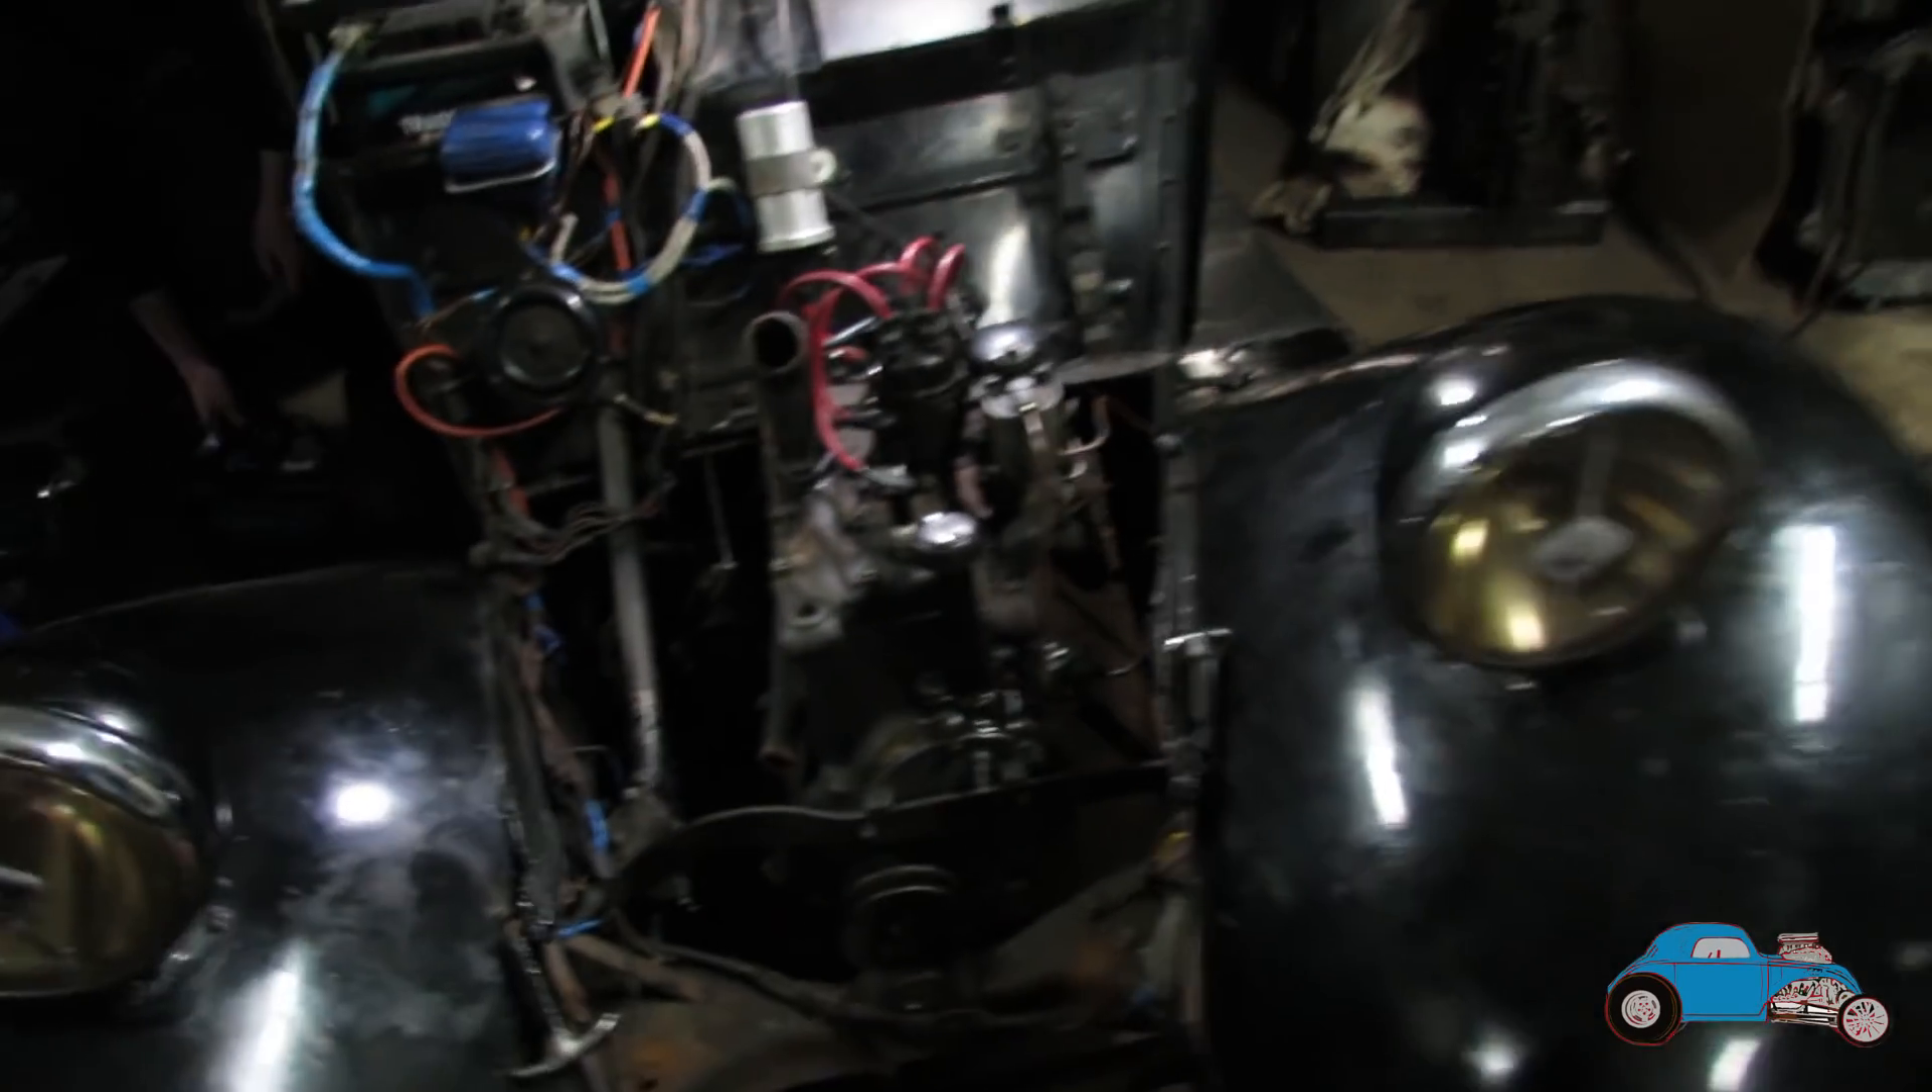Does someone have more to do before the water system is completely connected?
Yes.